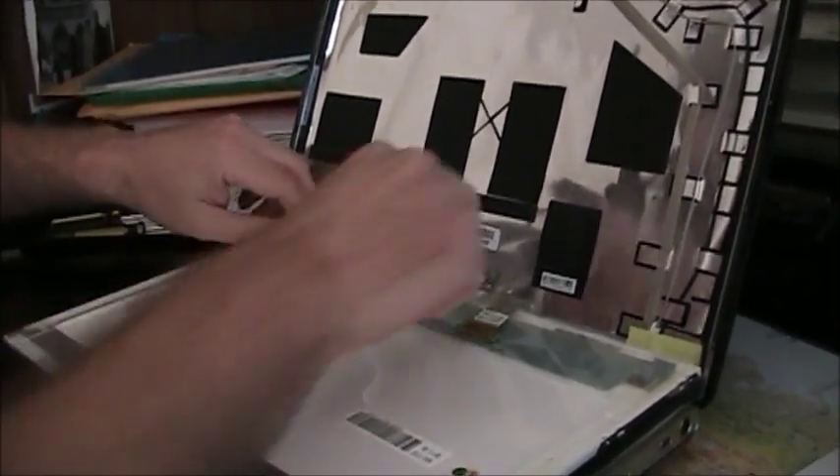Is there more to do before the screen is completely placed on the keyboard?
No.